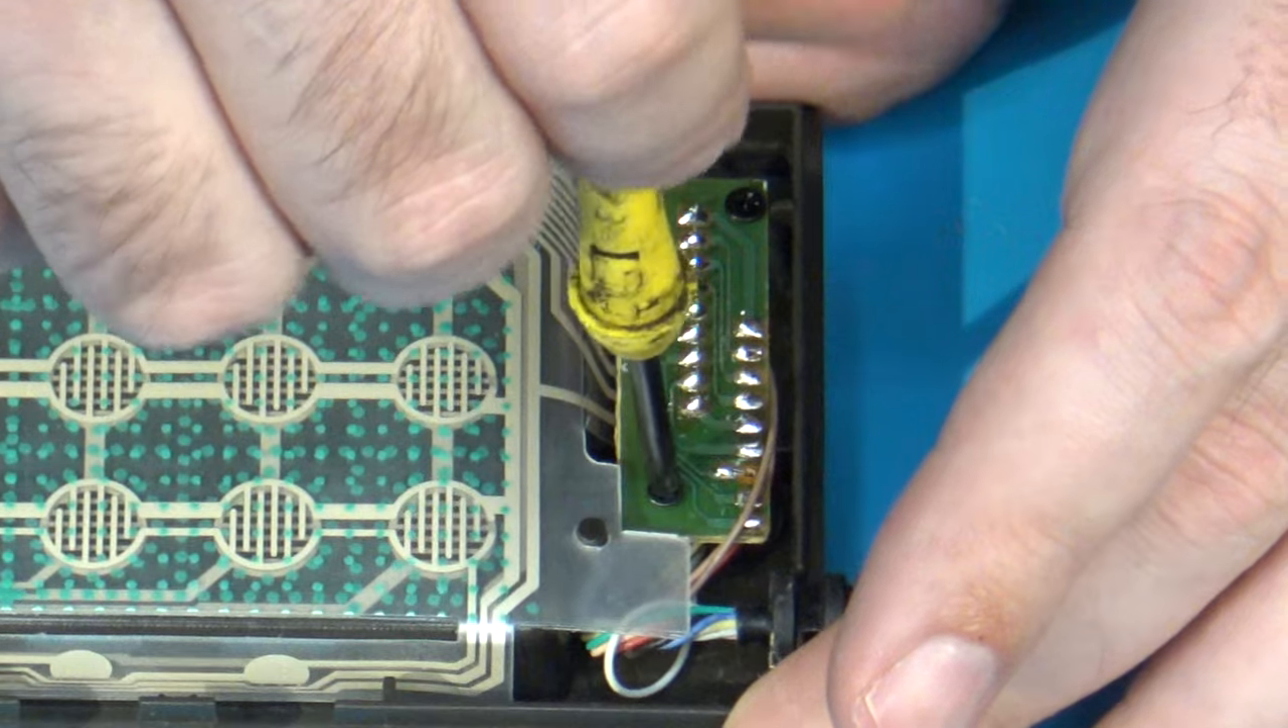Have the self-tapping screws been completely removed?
No.